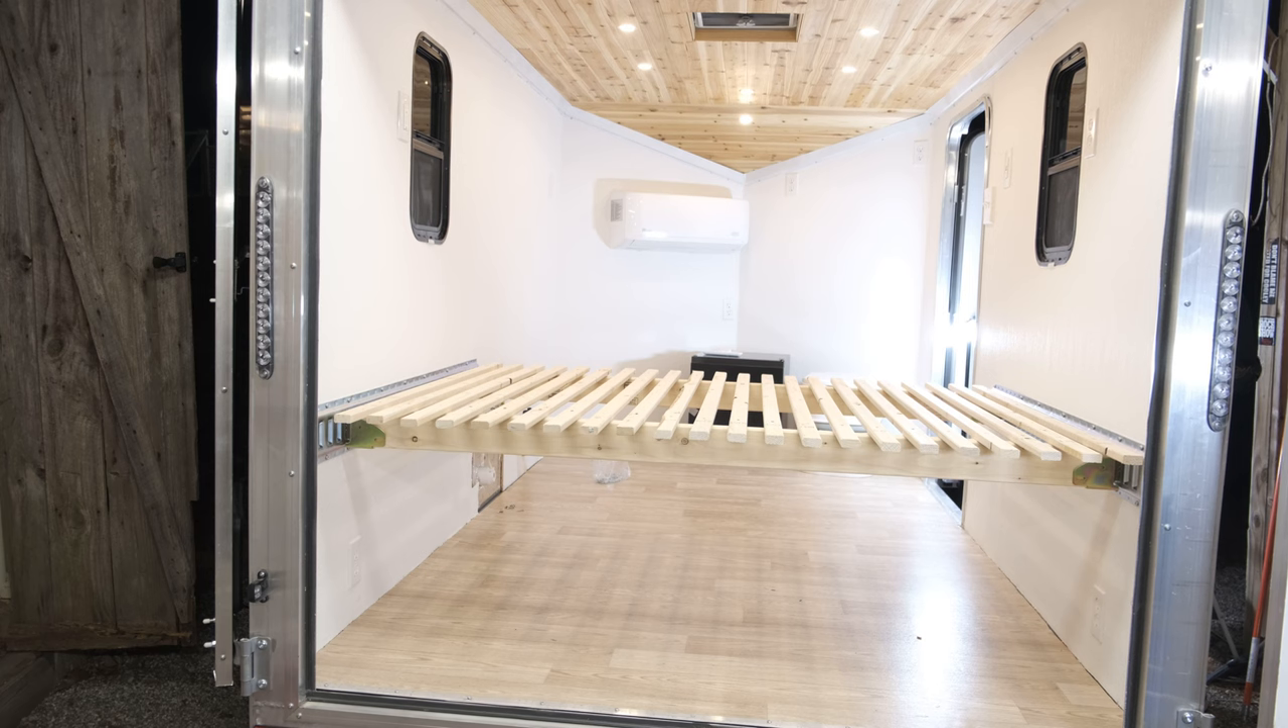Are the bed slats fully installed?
Yes.